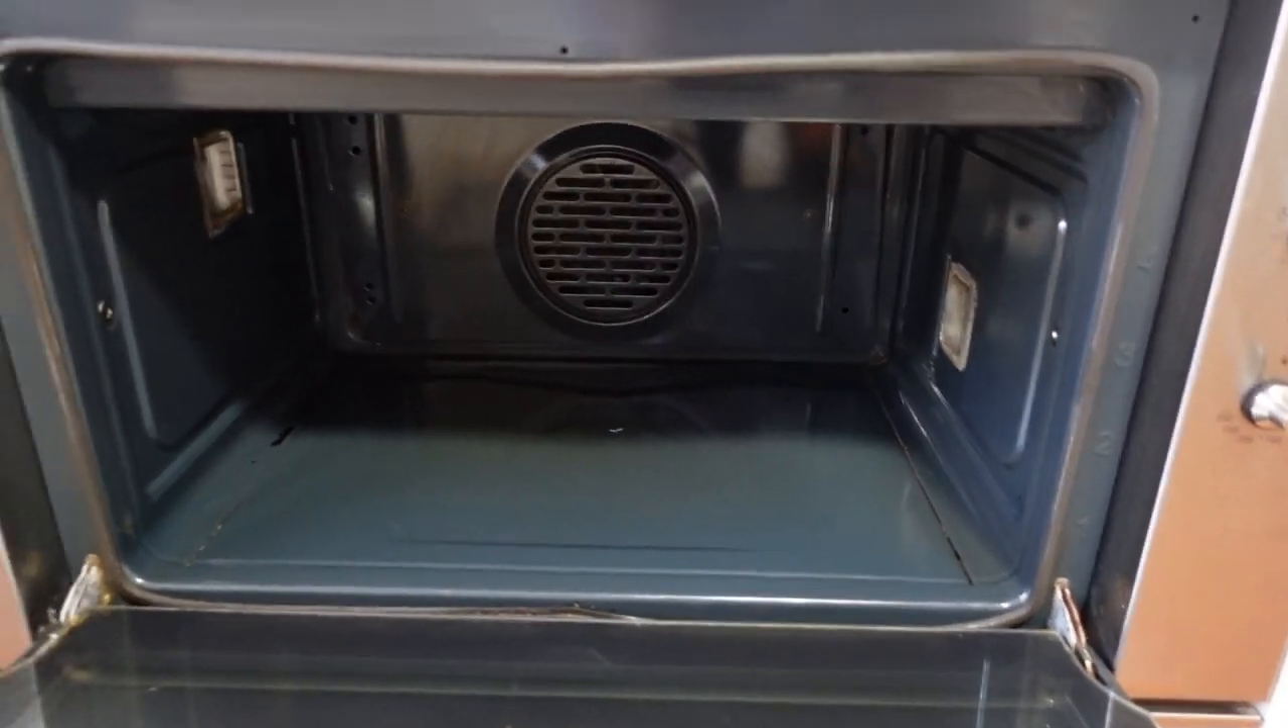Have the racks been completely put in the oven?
No.